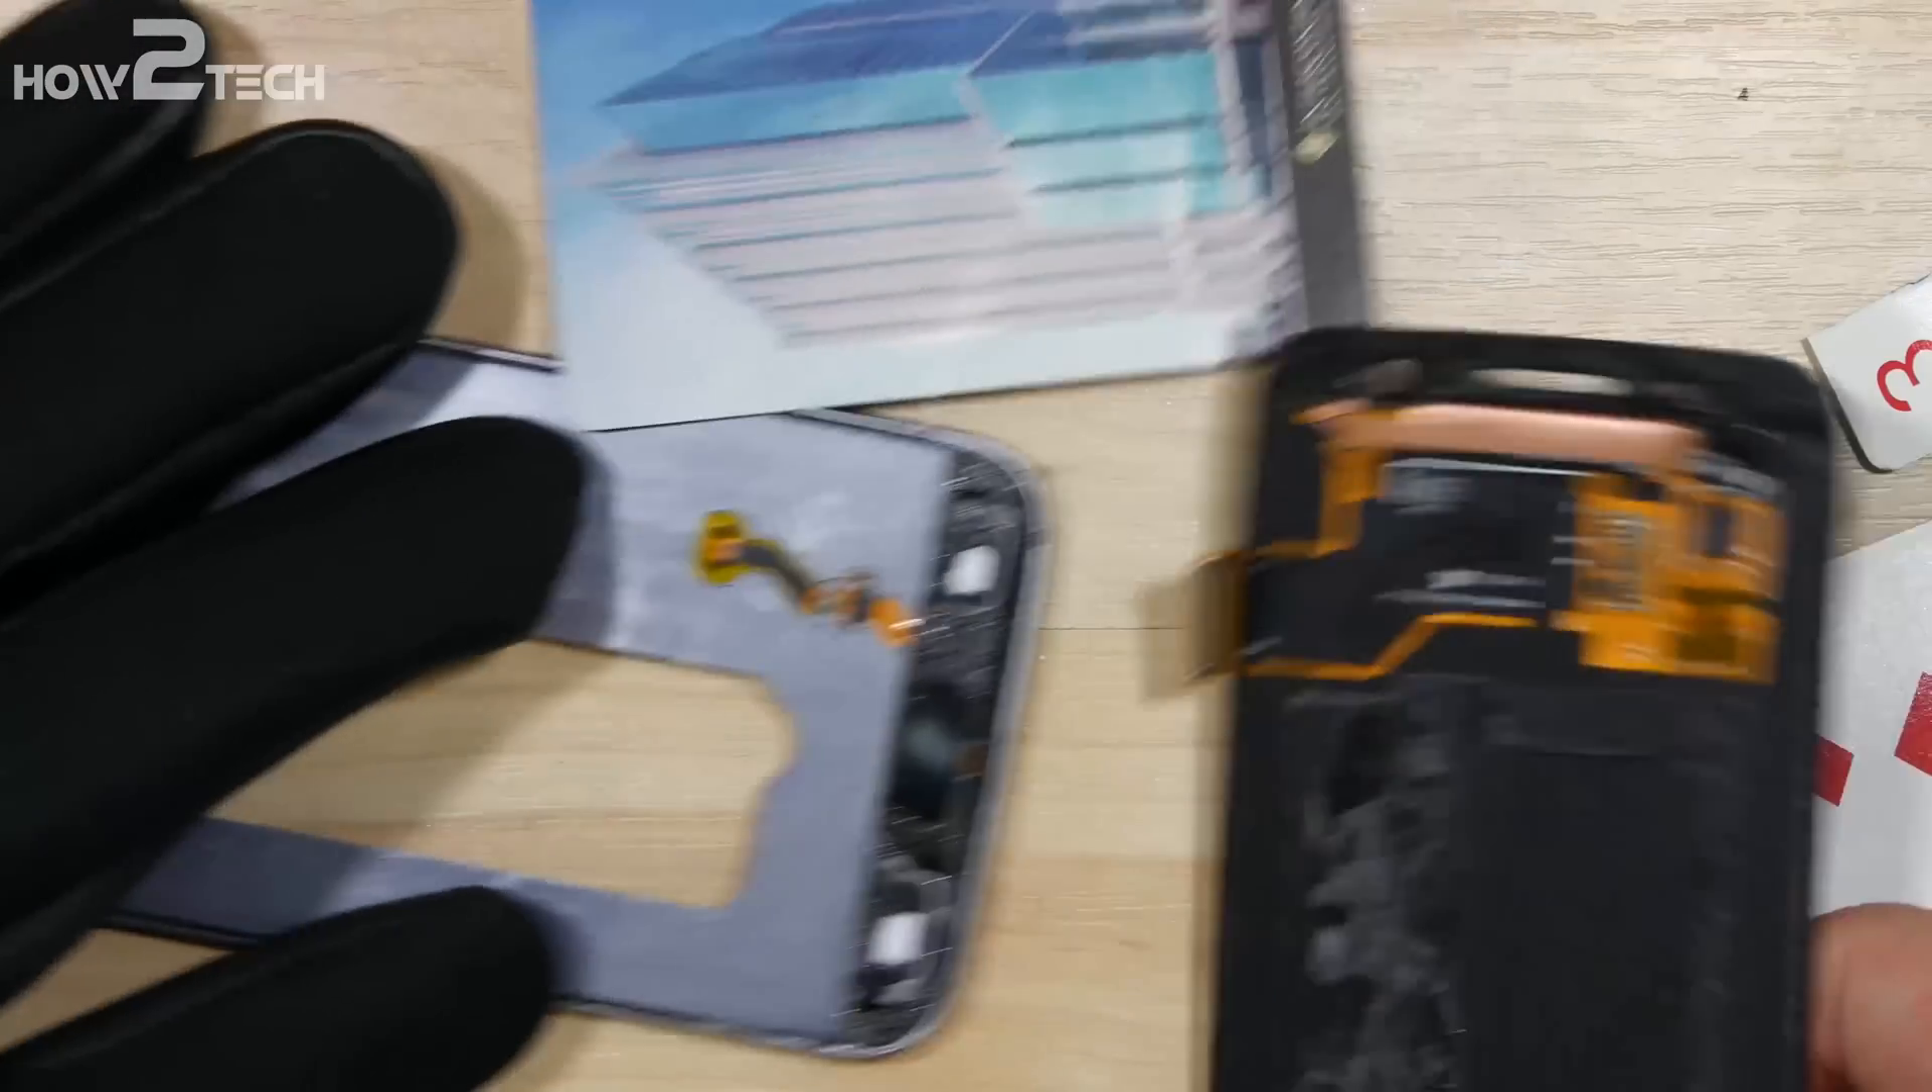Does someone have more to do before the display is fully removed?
No.